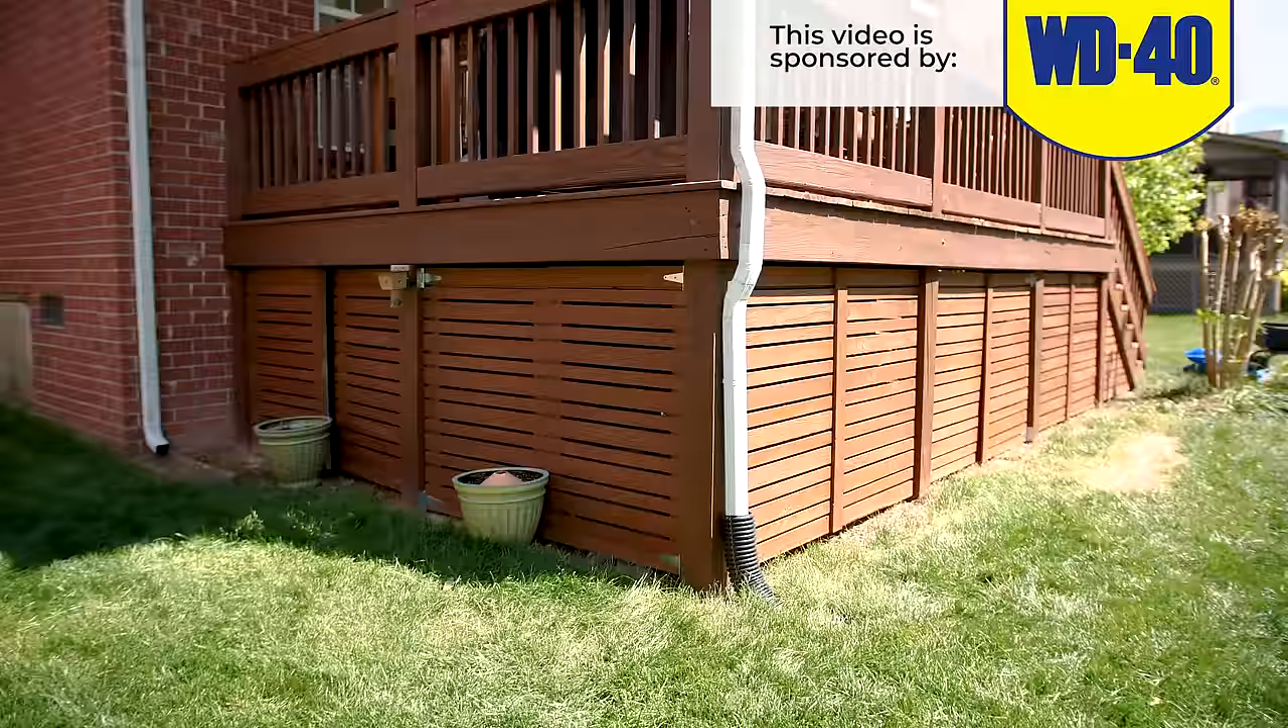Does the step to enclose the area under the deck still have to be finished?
No.